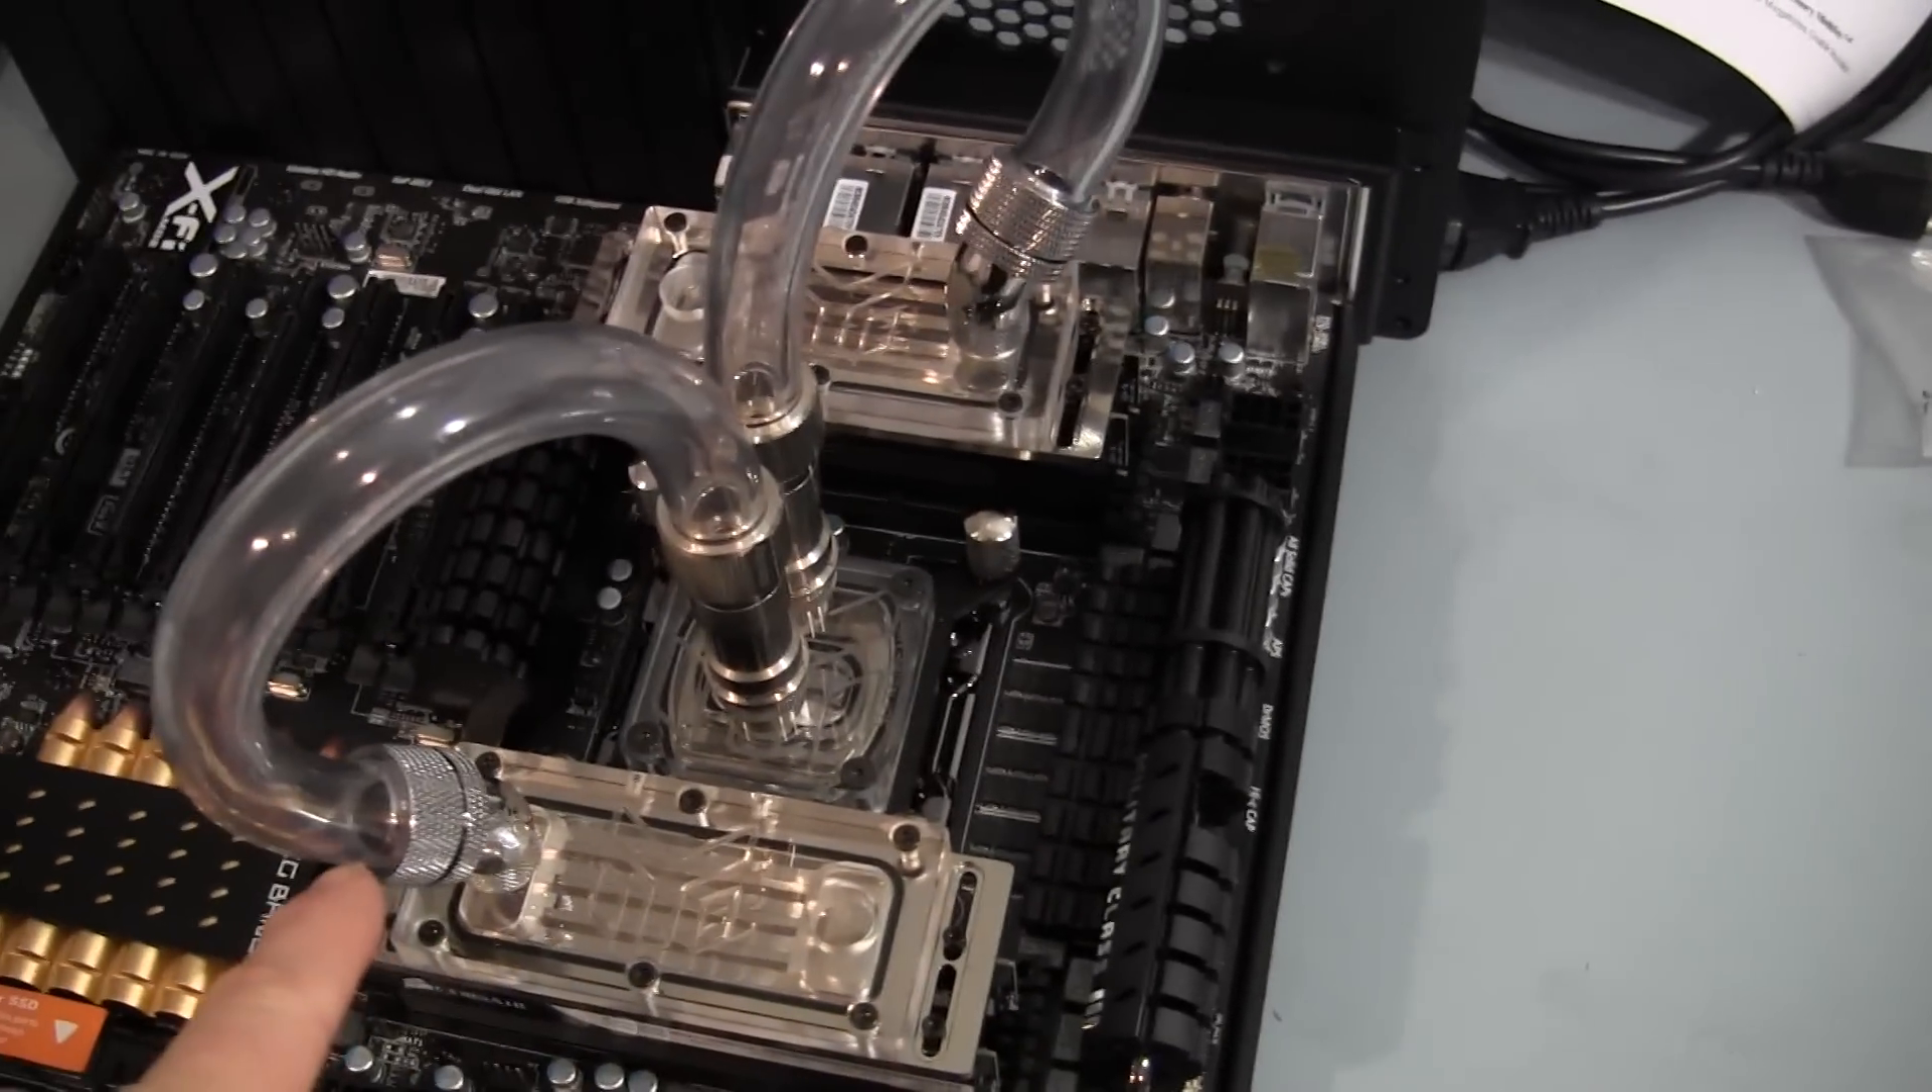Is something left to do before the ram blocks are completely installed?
No.